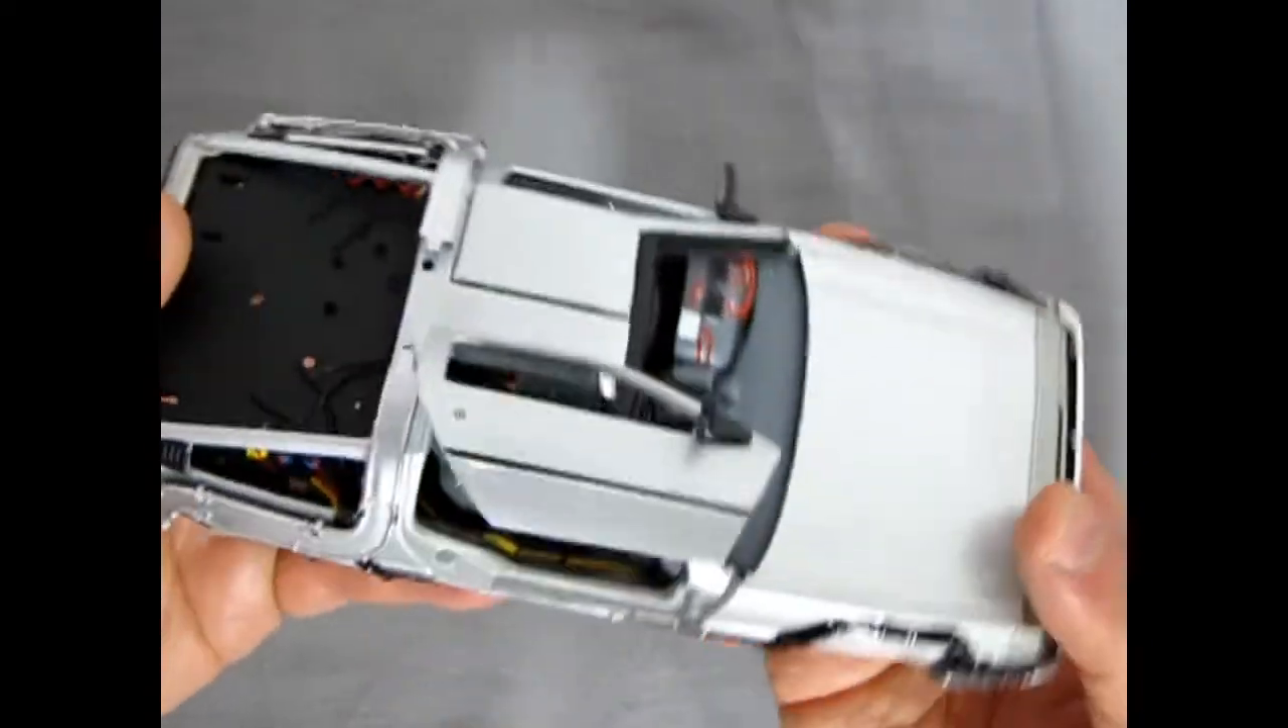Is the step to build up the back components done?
No.